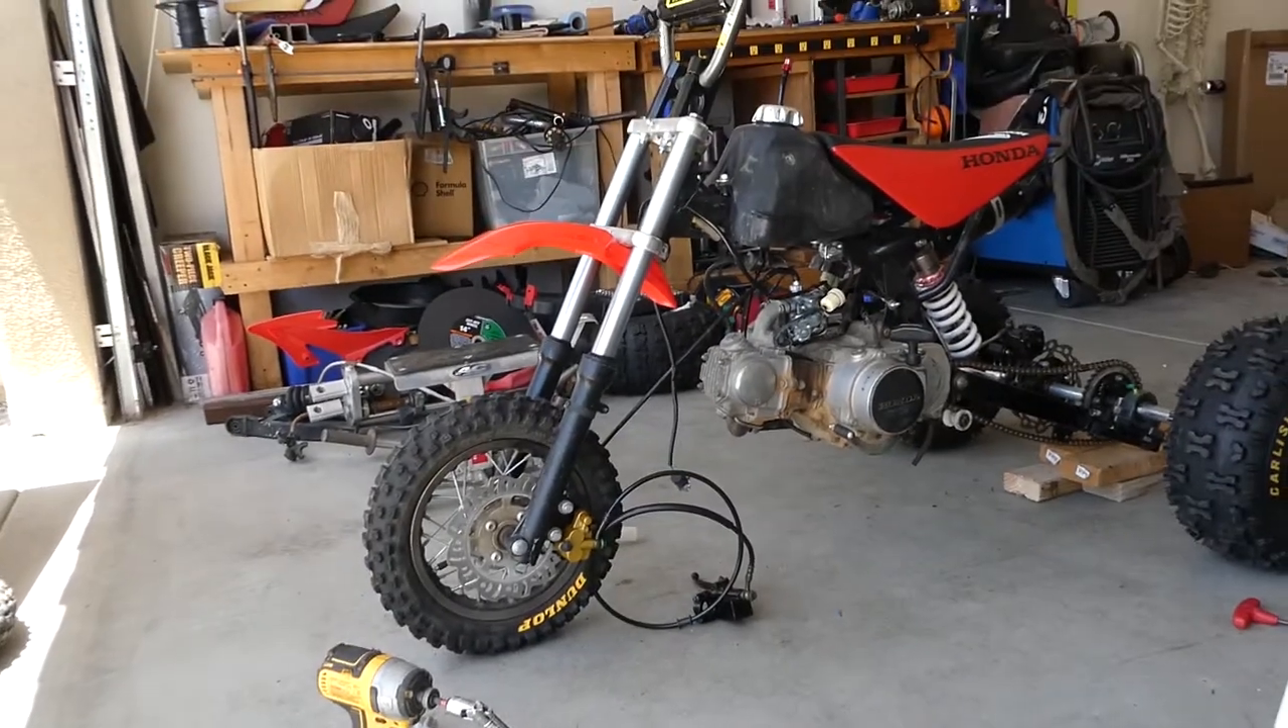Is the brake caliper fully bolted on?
Yes.